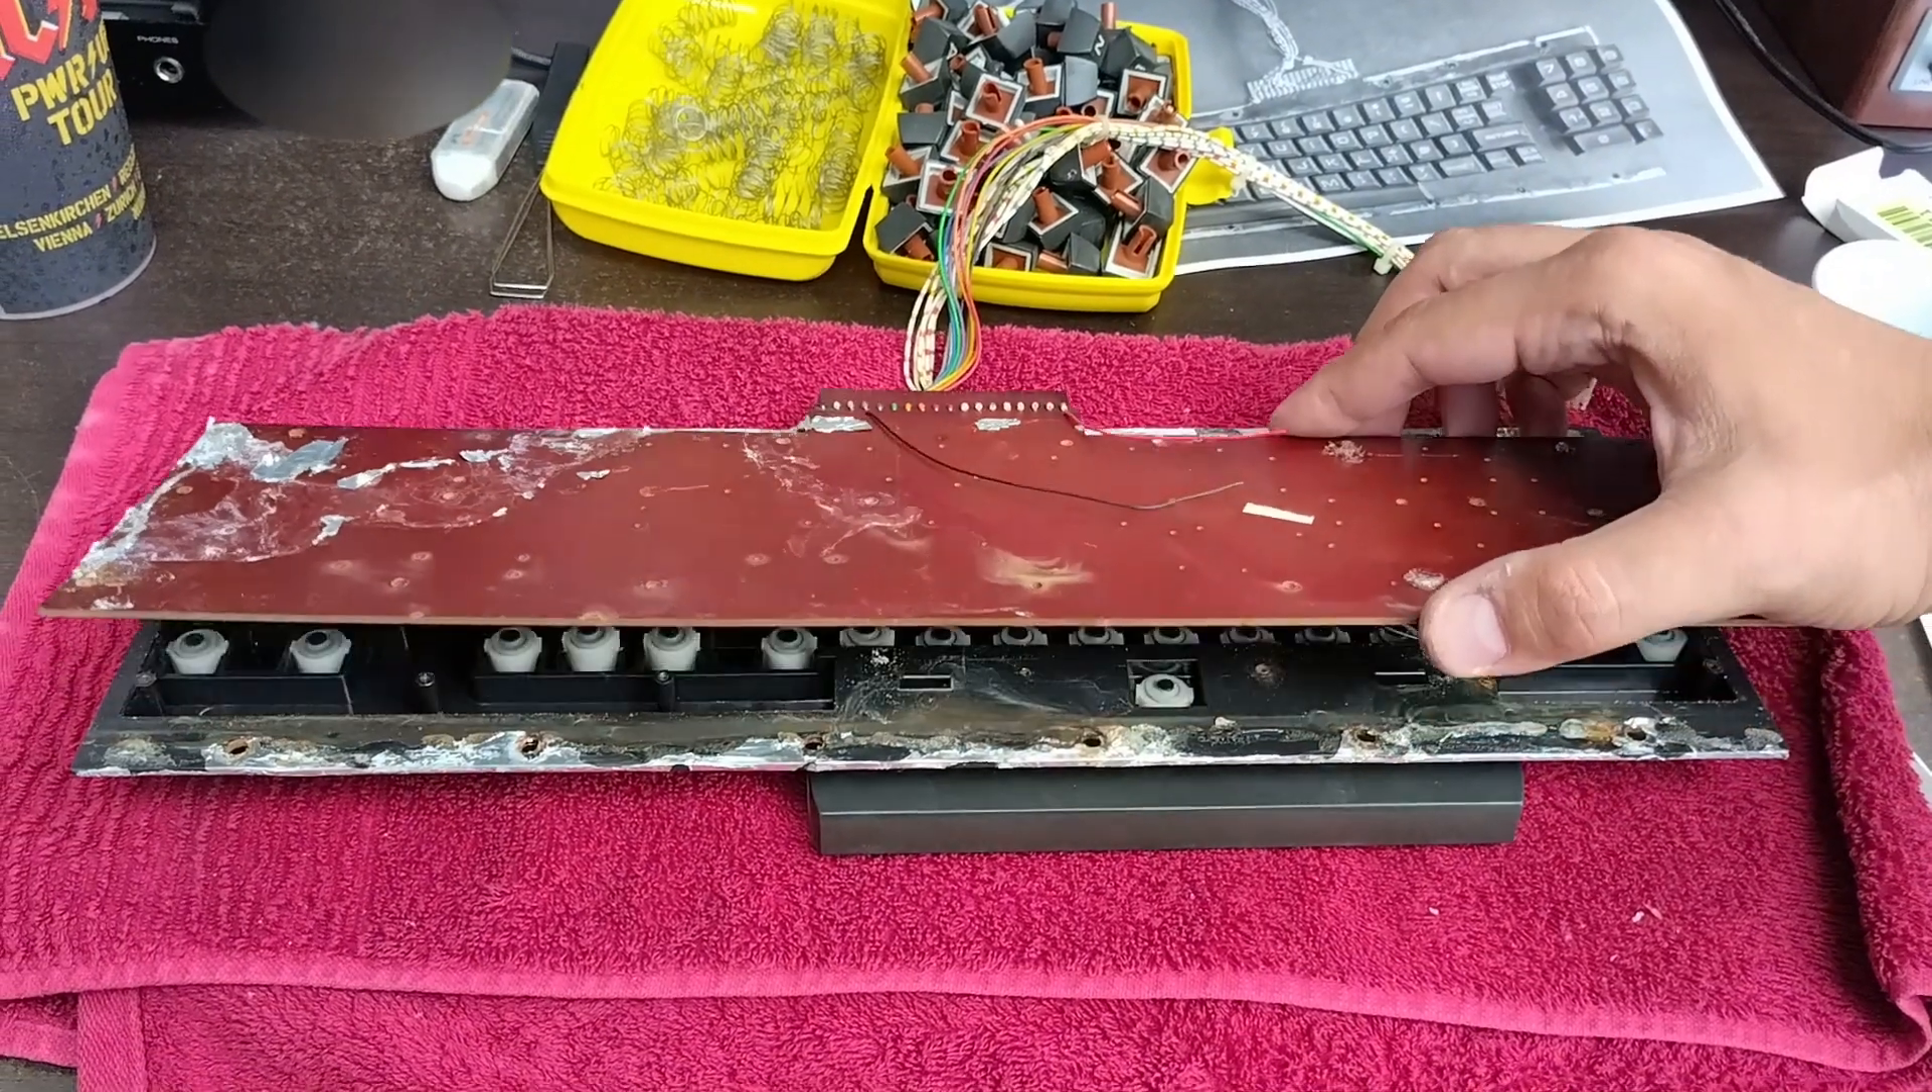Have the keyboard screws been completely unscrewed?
Yes.